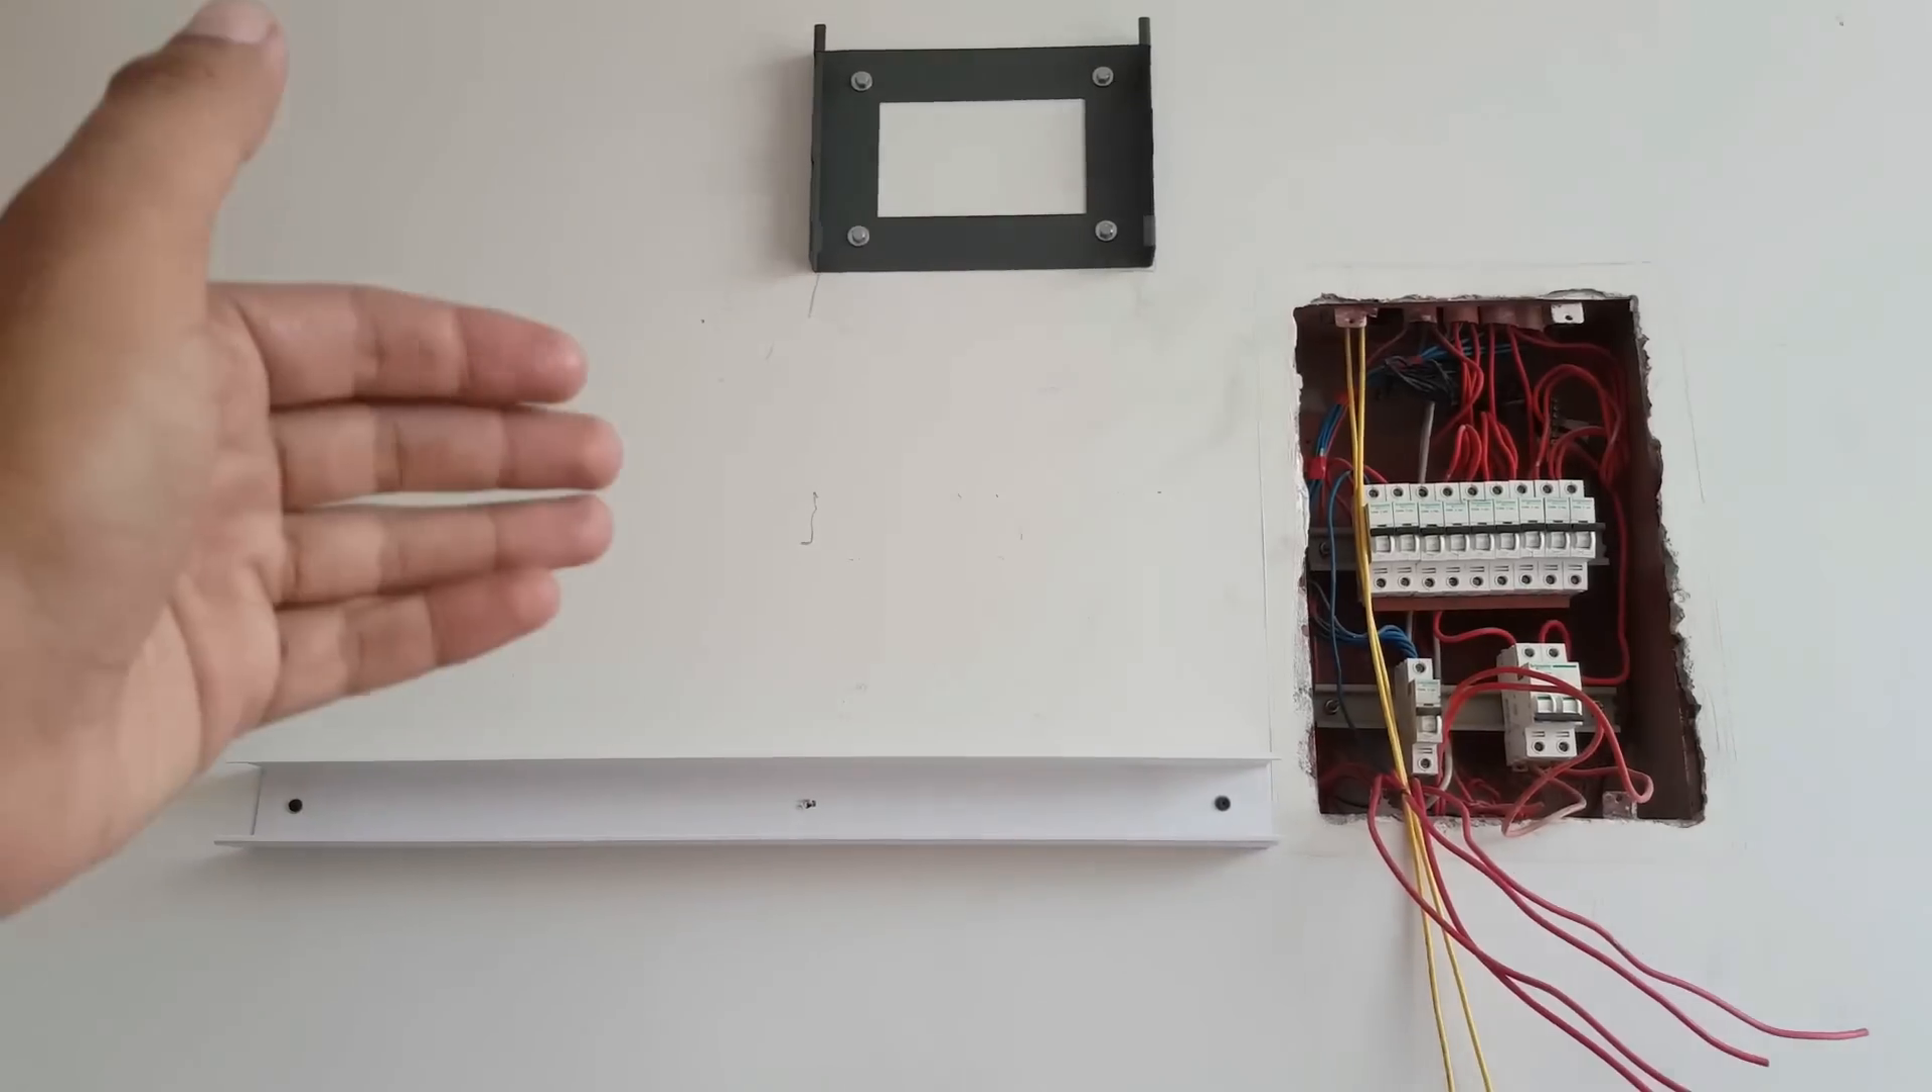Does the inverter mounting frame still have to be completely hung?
No.